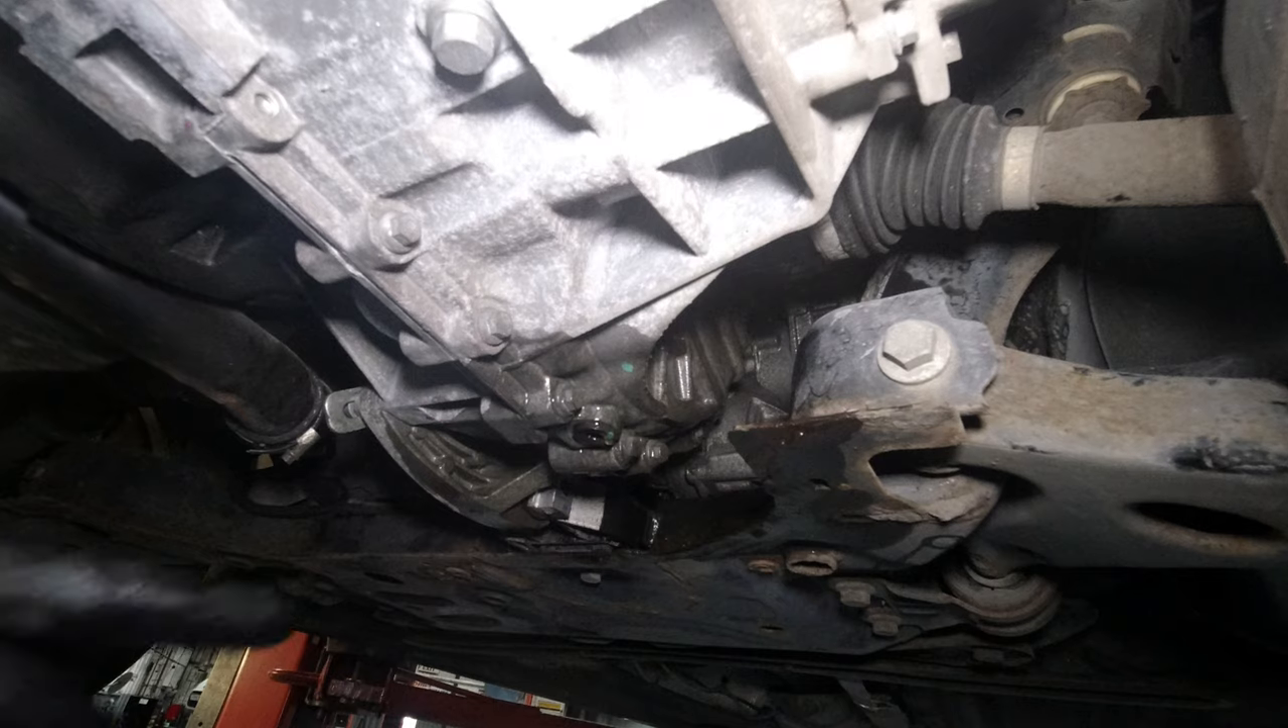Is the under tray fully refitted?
No.